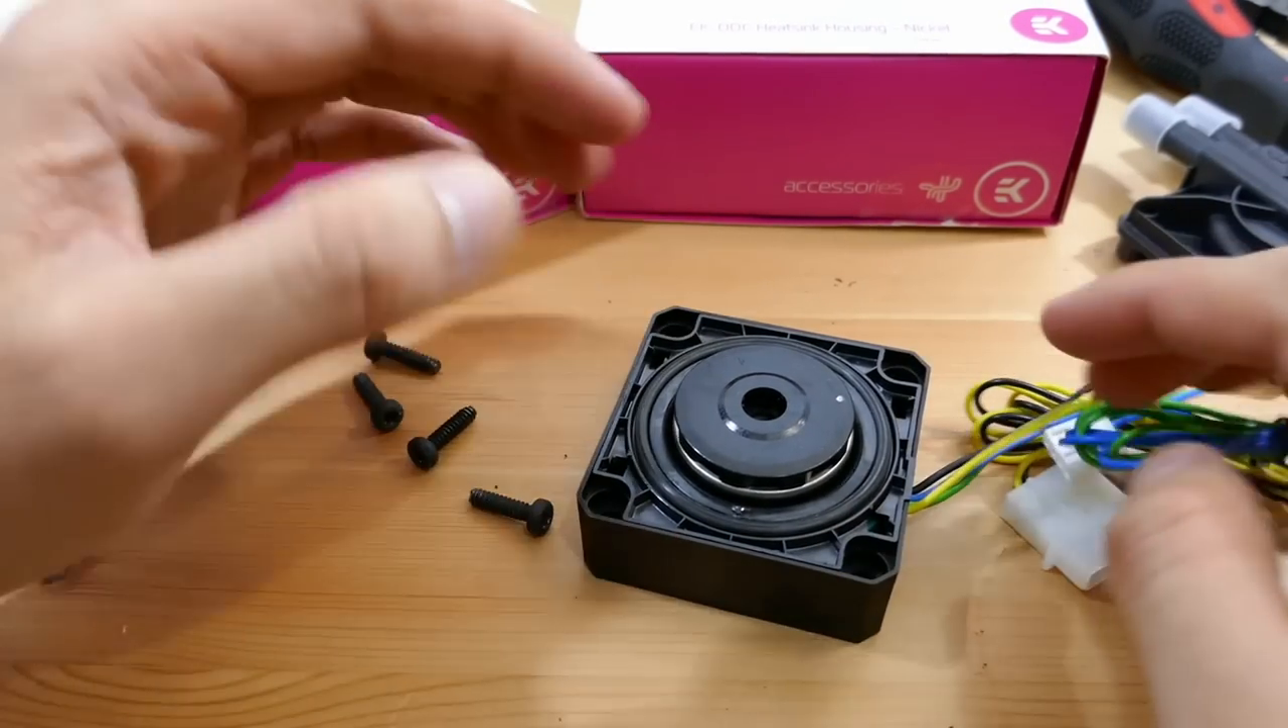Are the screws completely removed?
Yes.